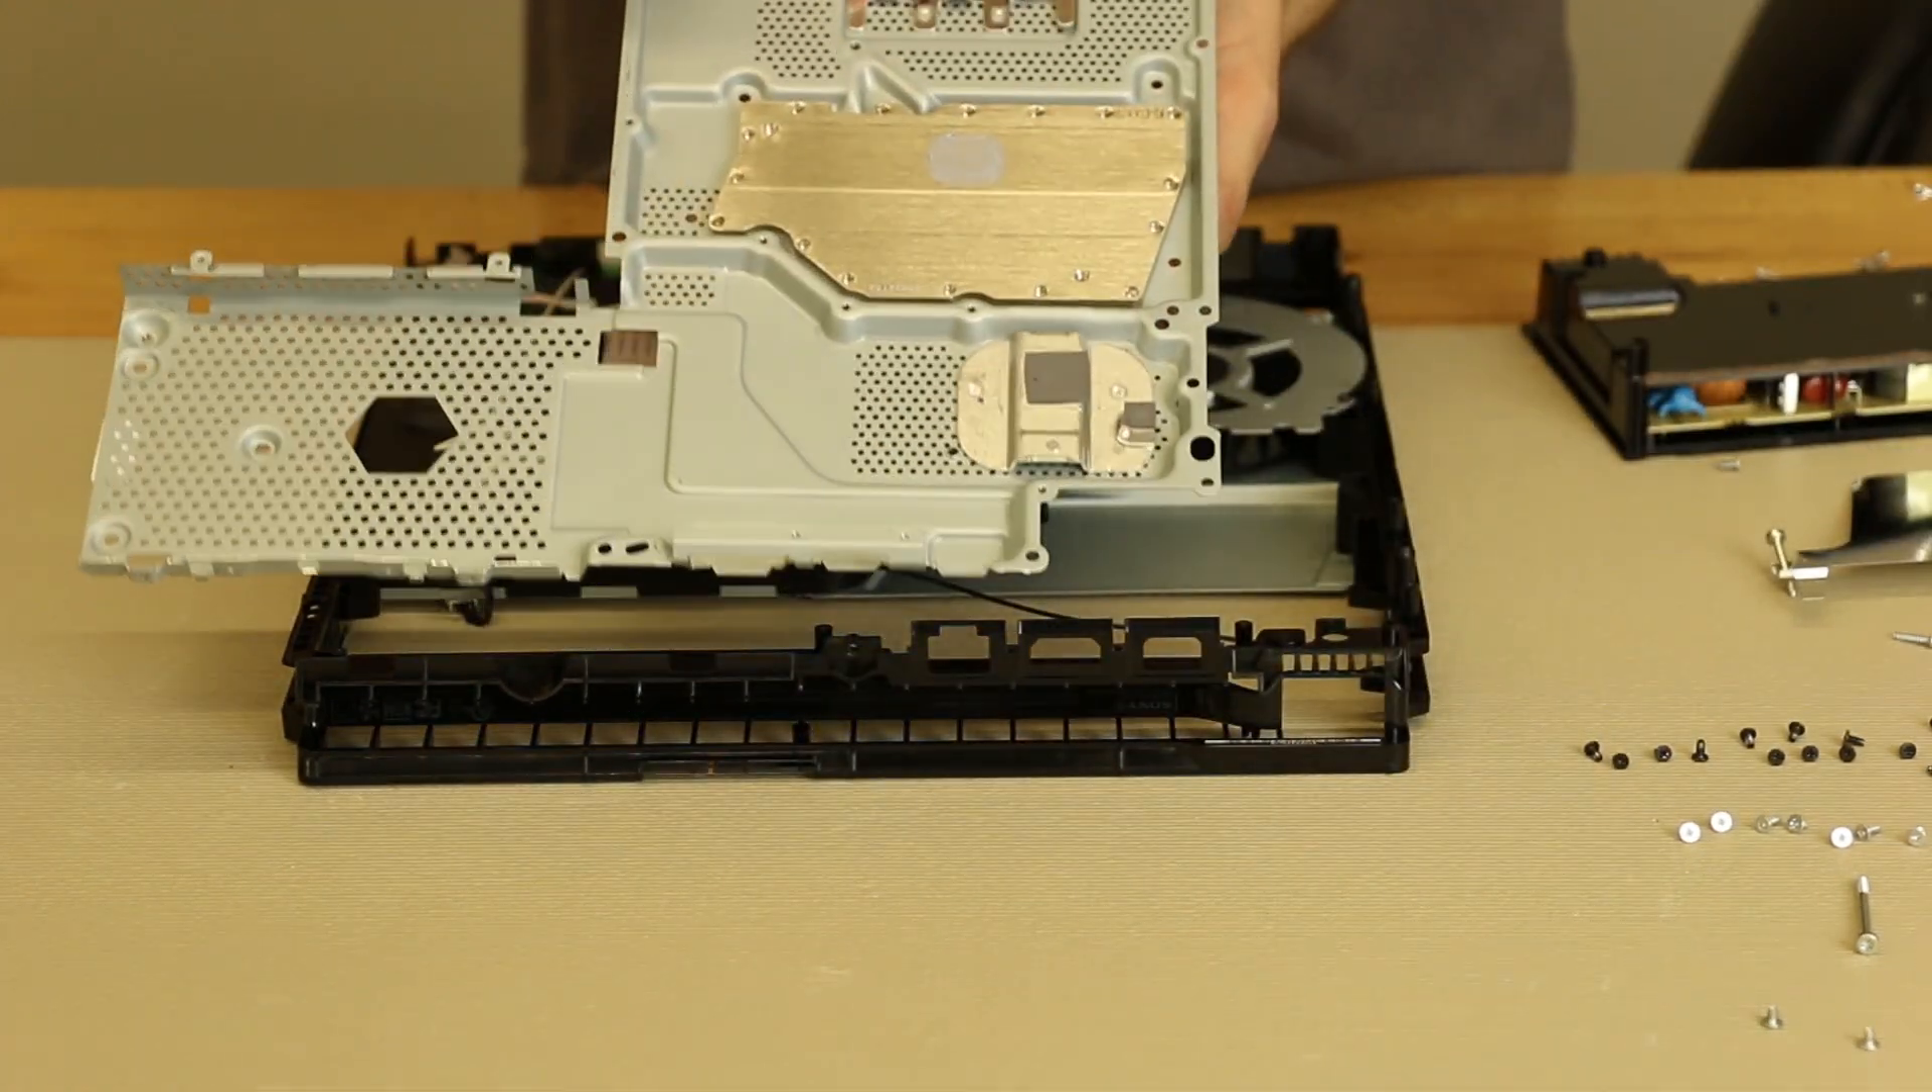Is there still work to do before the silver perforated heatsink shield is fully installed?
Yes.